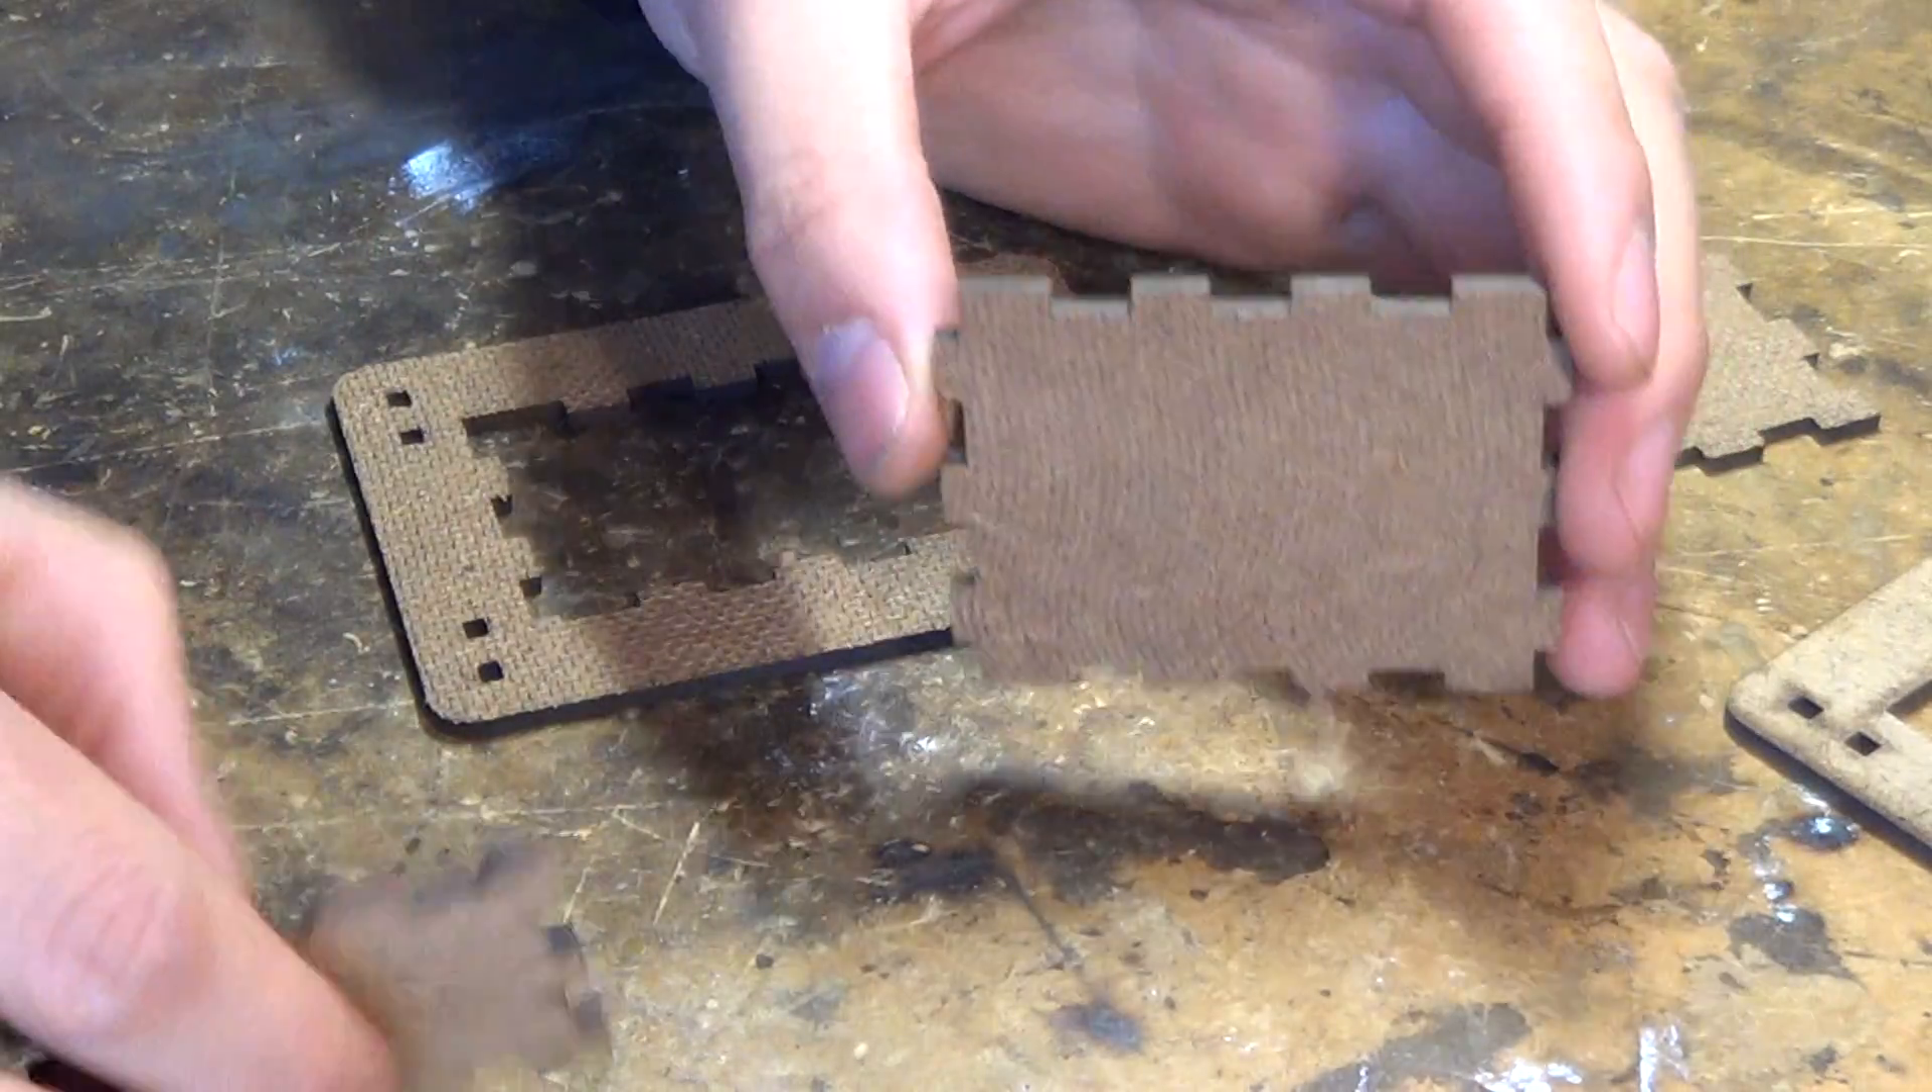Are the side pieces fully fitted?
No.